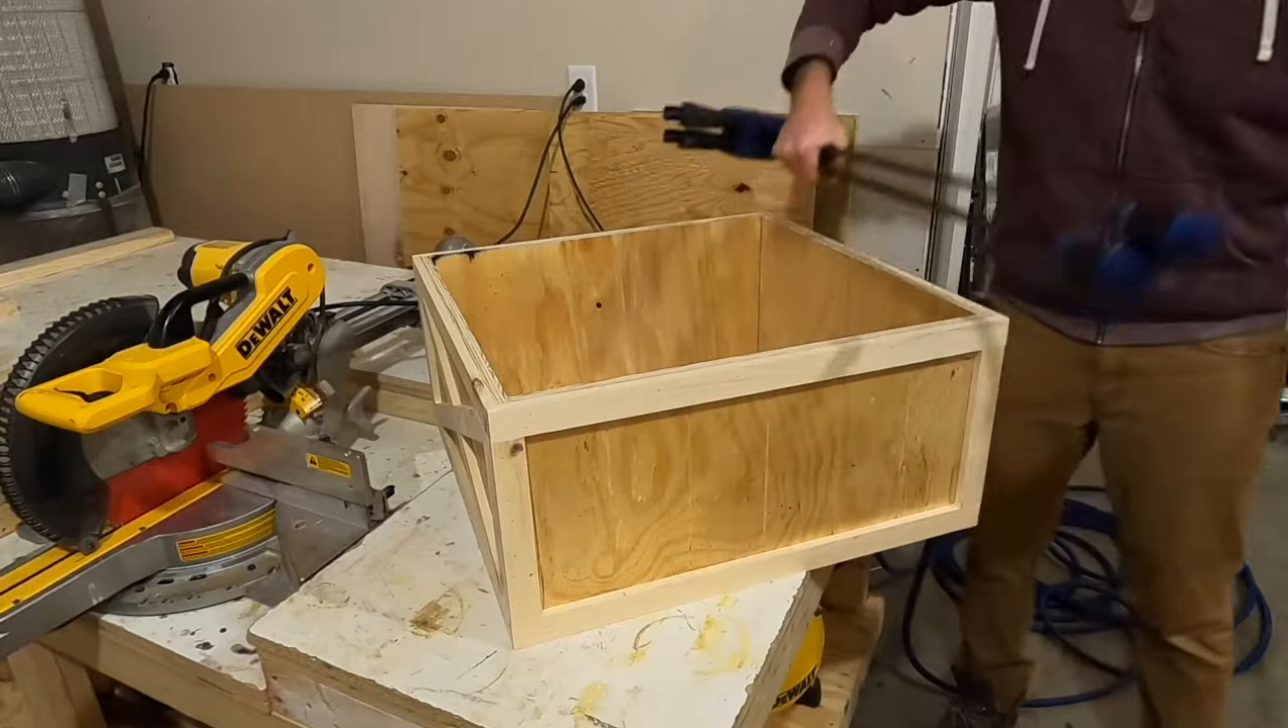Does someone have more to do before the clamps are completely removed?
No.